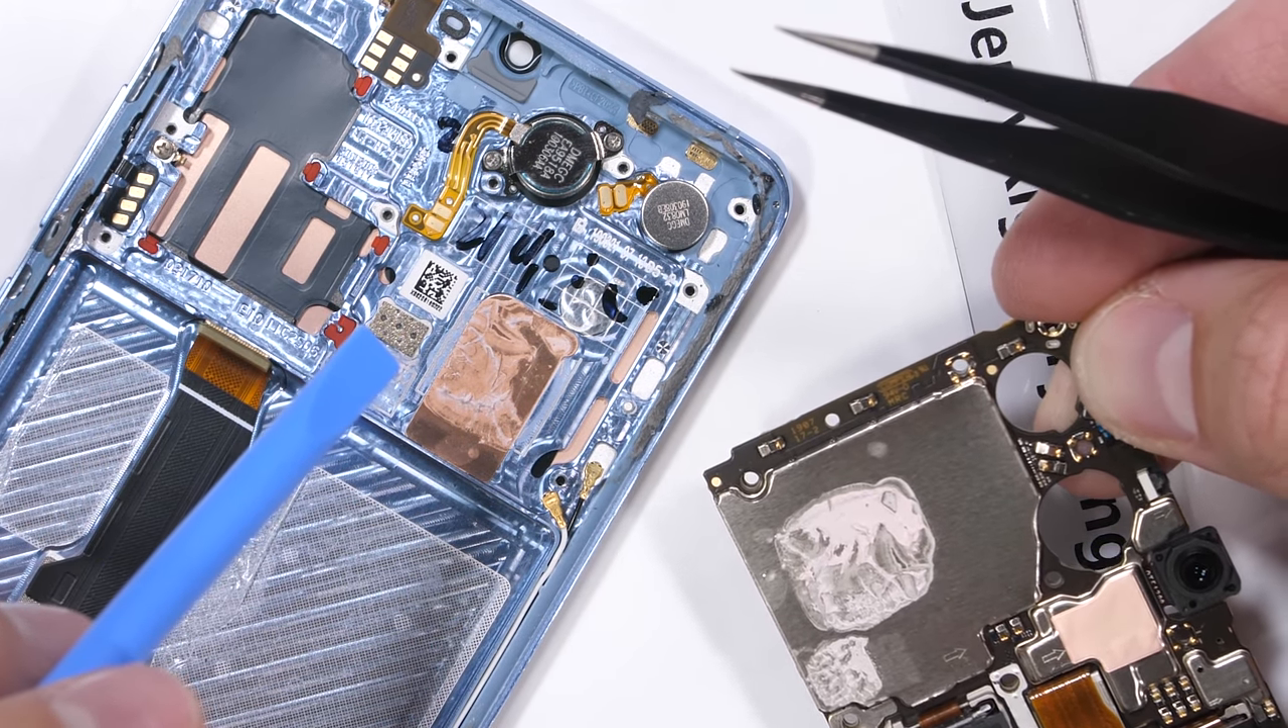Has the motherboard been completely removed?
Yes.